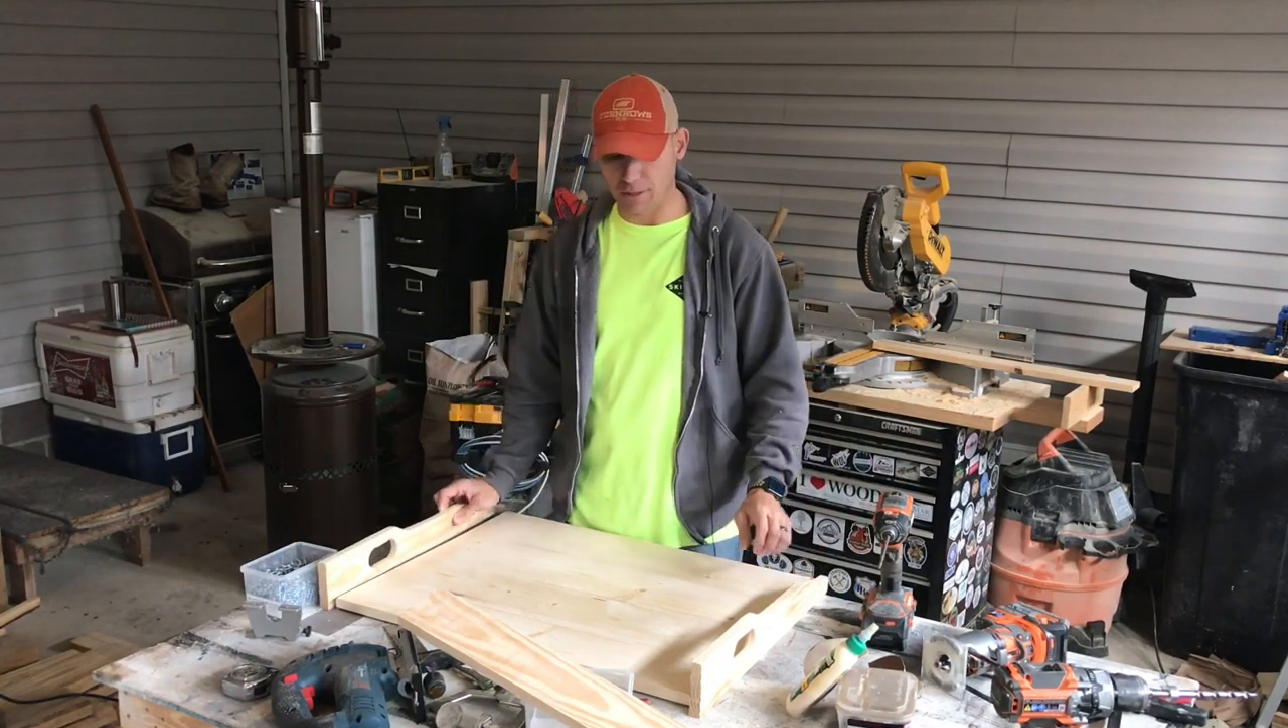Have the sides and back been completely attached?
No.